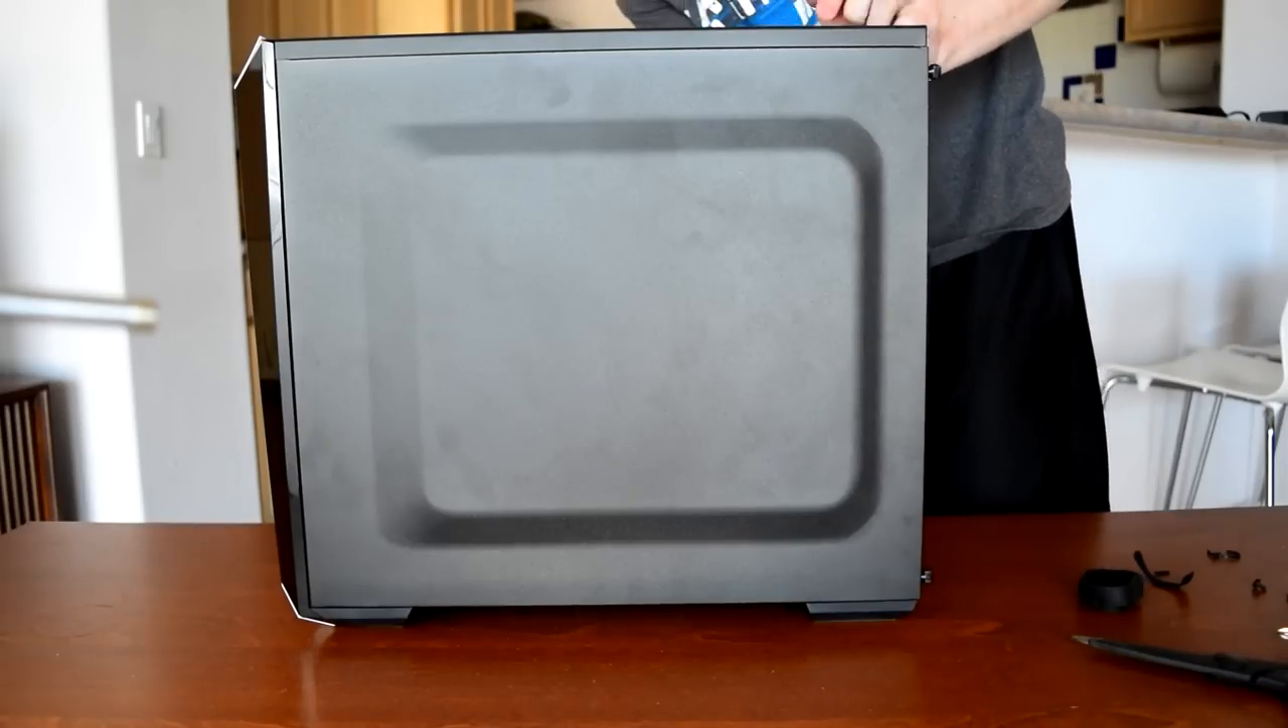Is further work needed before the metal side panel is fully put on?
No.